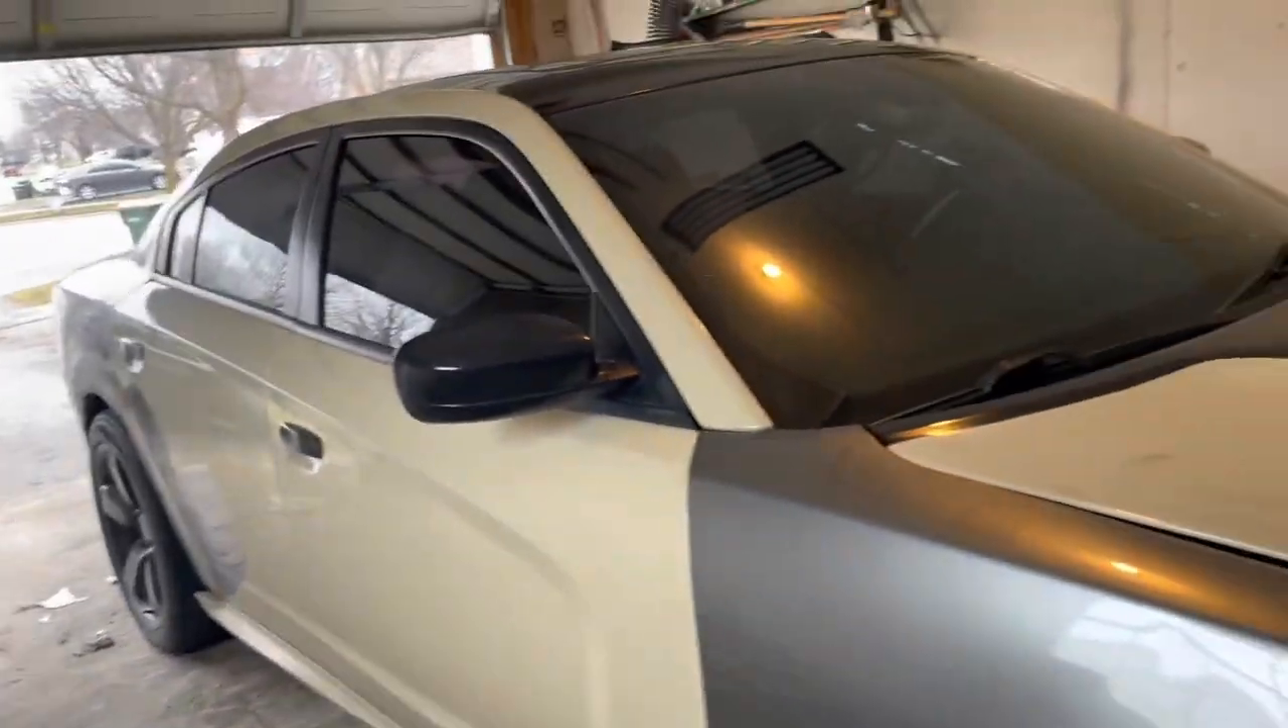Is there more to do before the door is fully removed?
Yes.